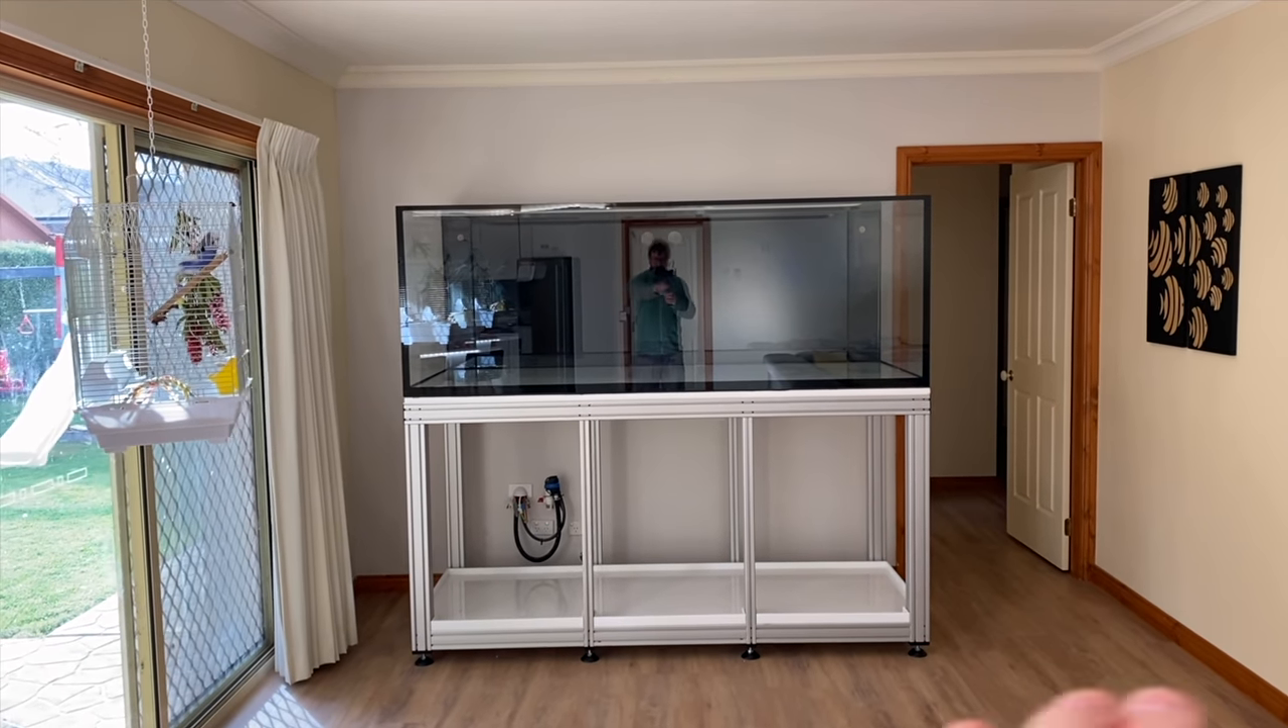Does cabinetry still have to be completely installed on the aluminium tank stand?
Yes.